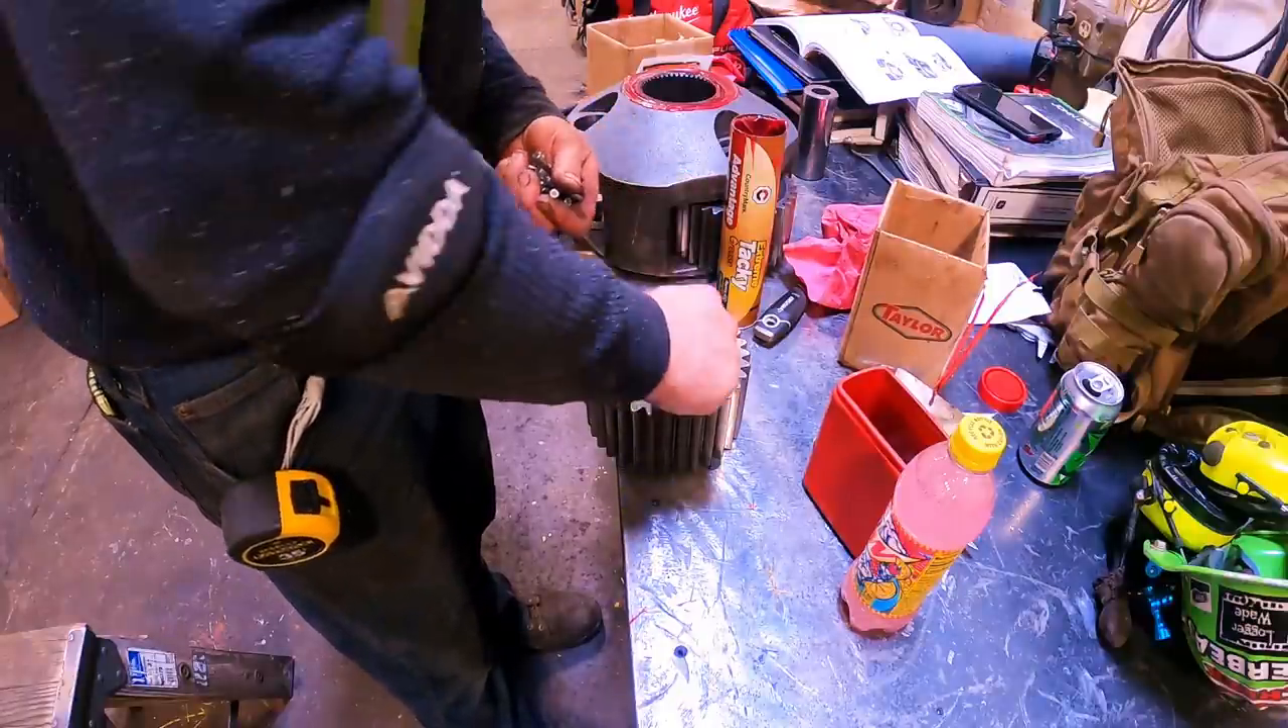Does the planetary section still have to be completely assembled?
Yes.